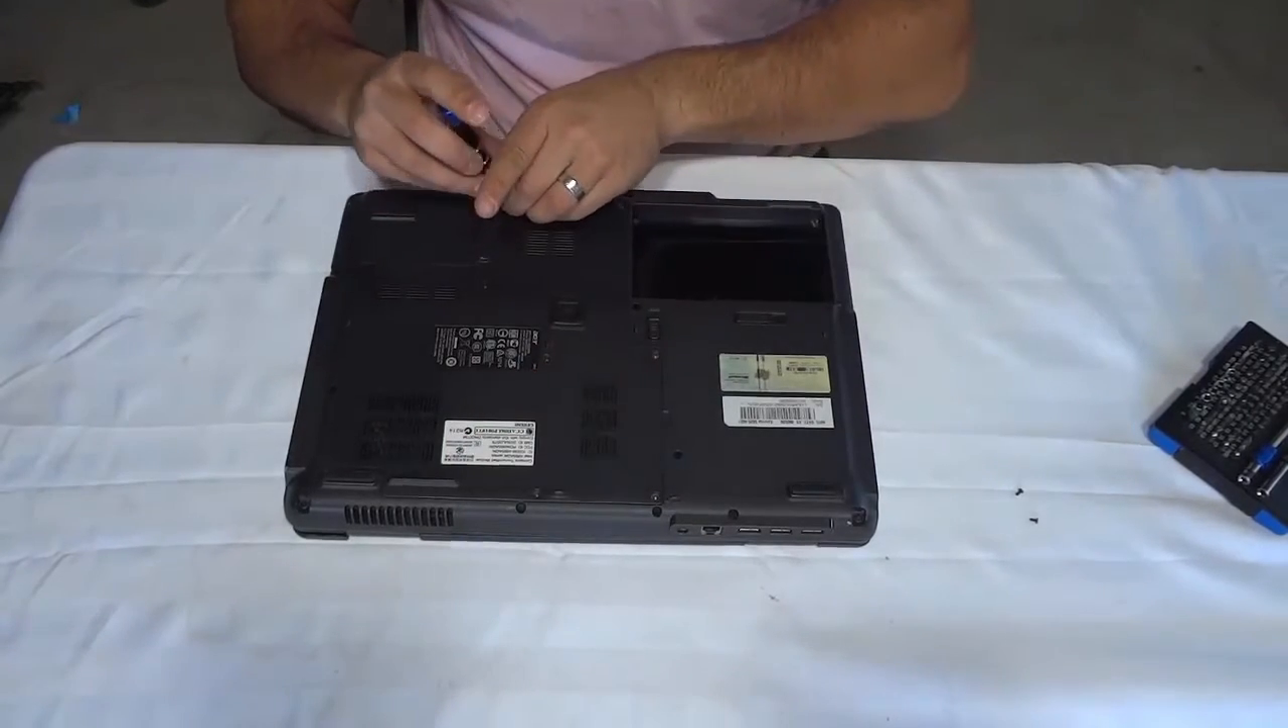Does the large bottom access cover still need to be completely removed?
Yes.